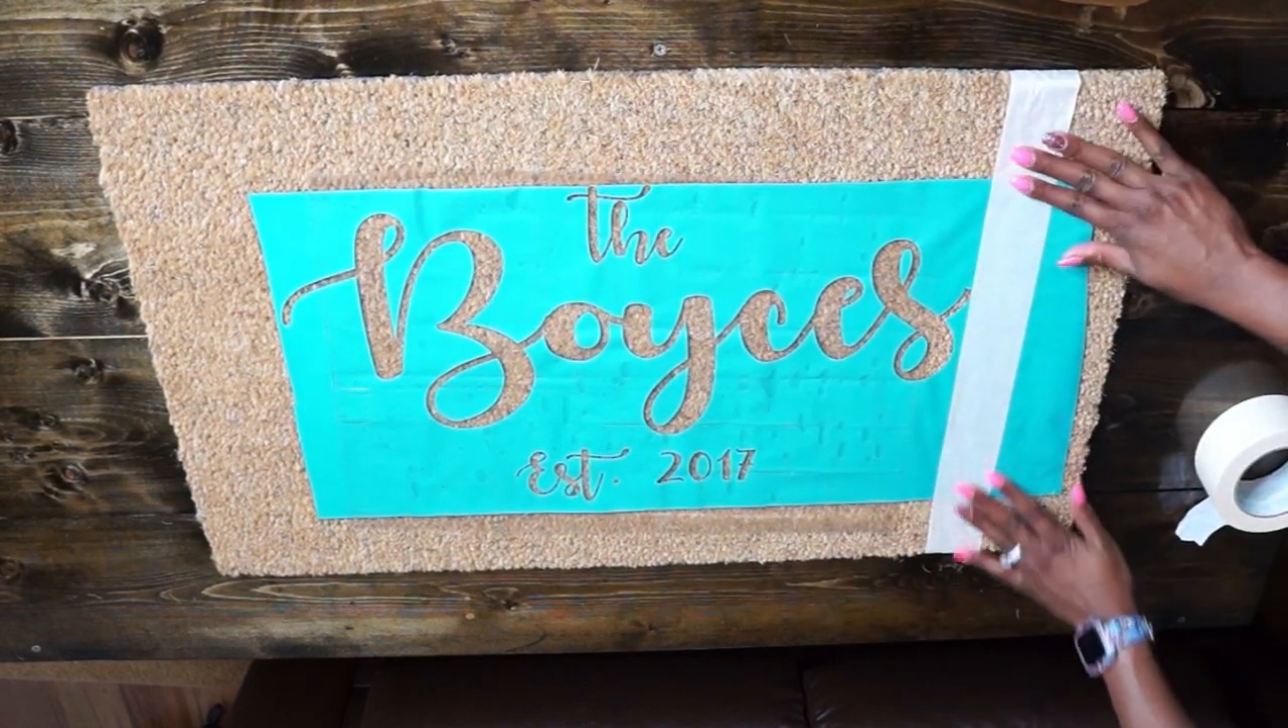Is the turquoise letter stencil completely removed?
No.